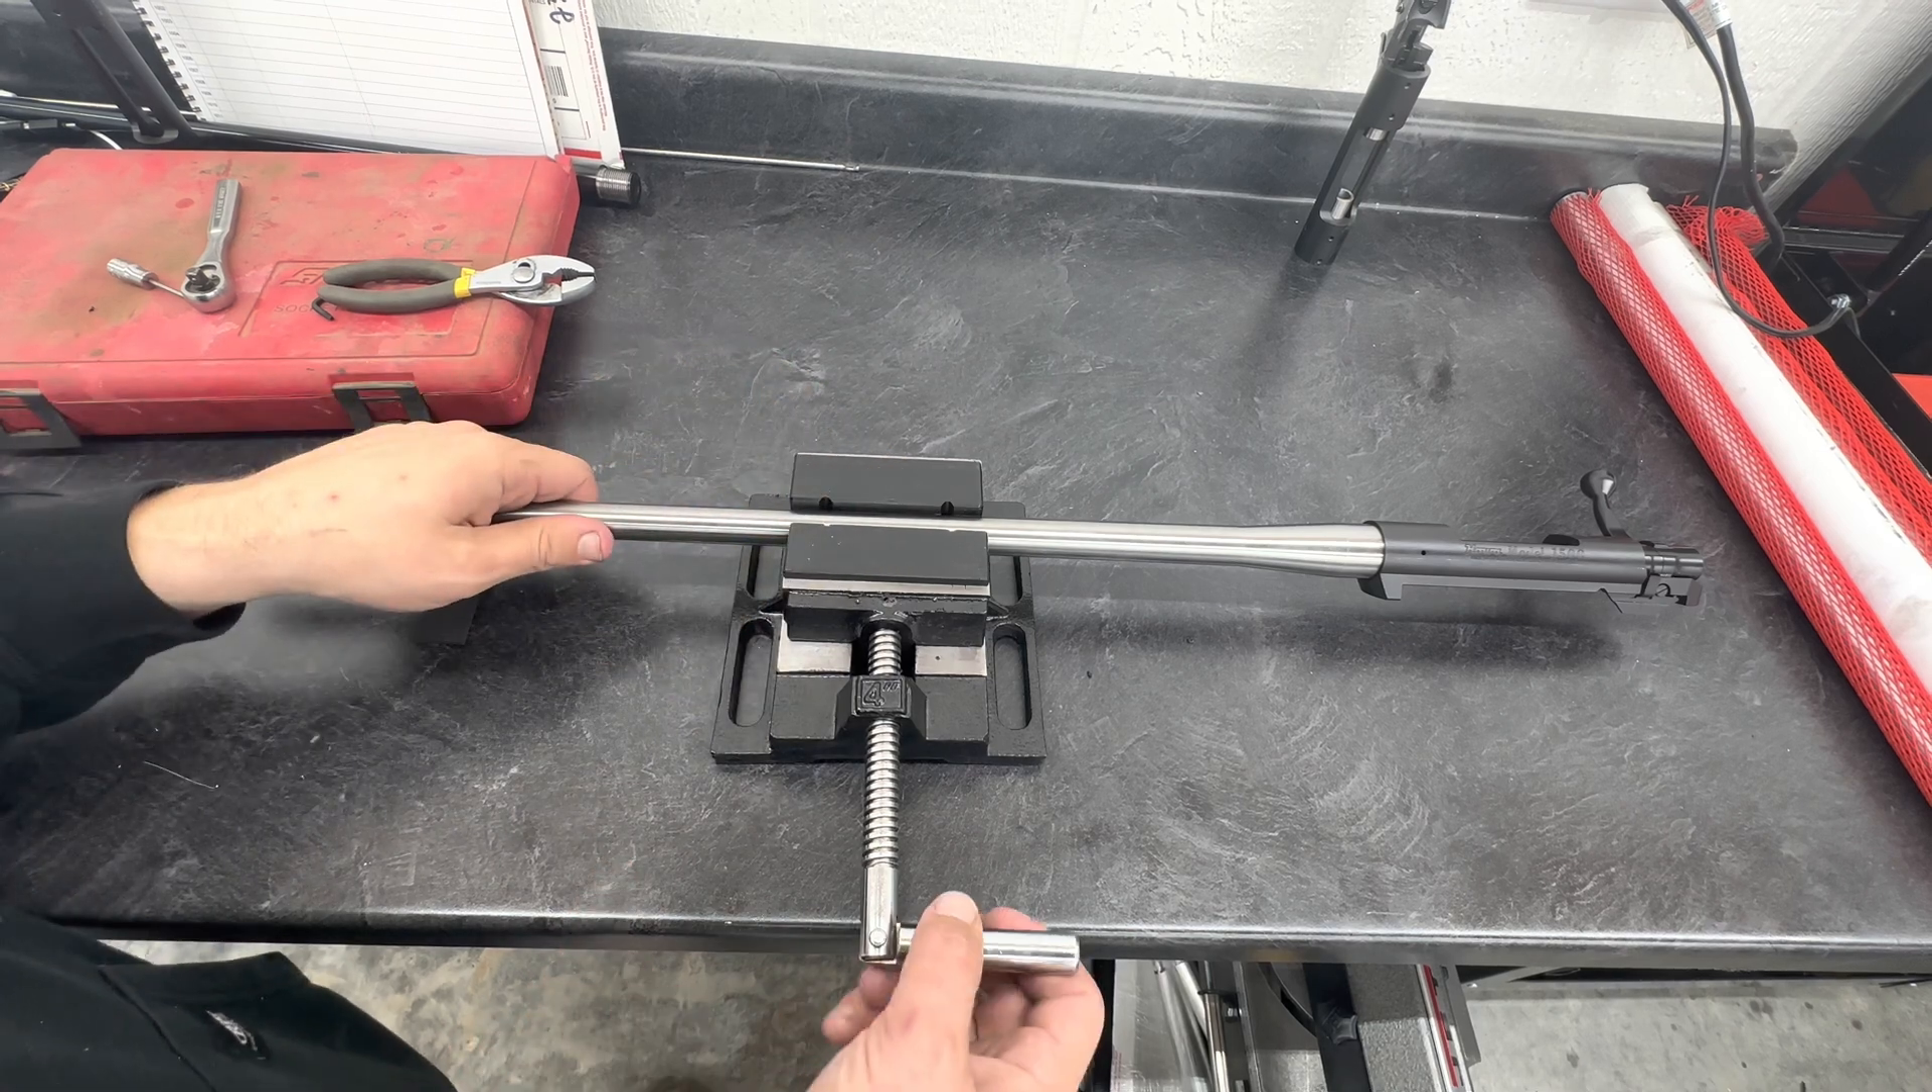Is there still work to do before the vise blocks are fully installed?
No.